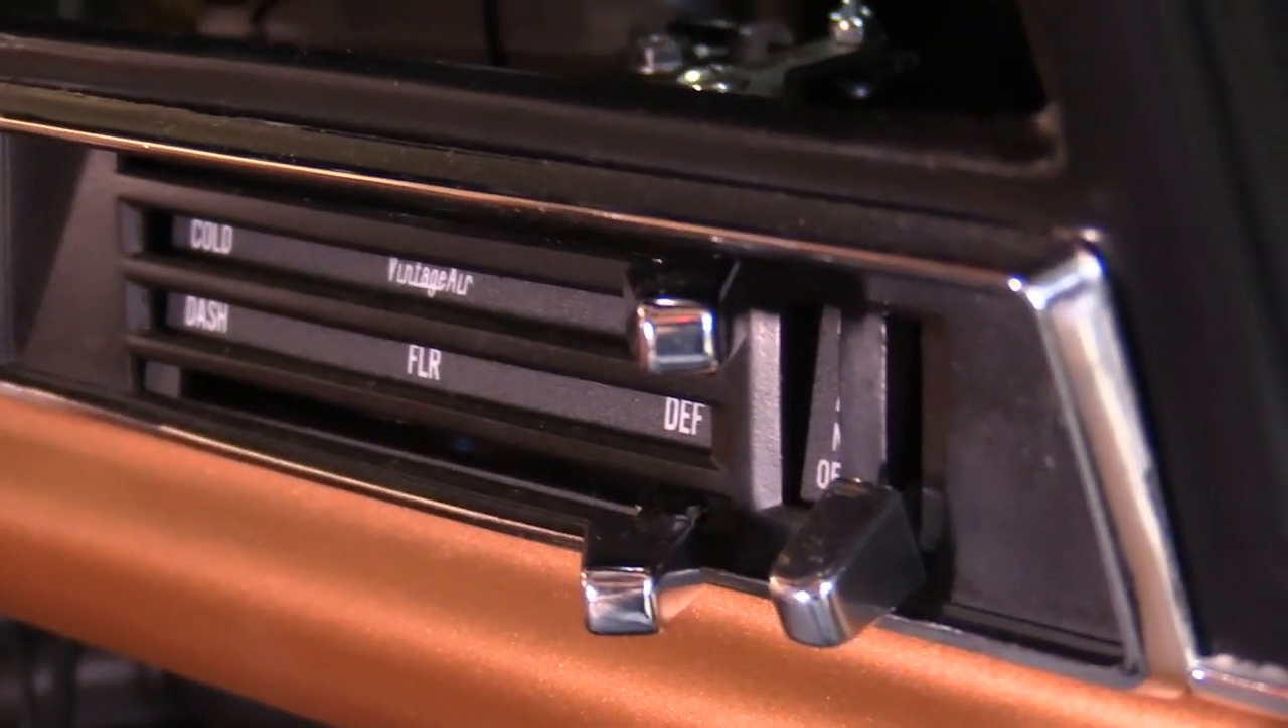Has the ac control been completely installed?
Yes.